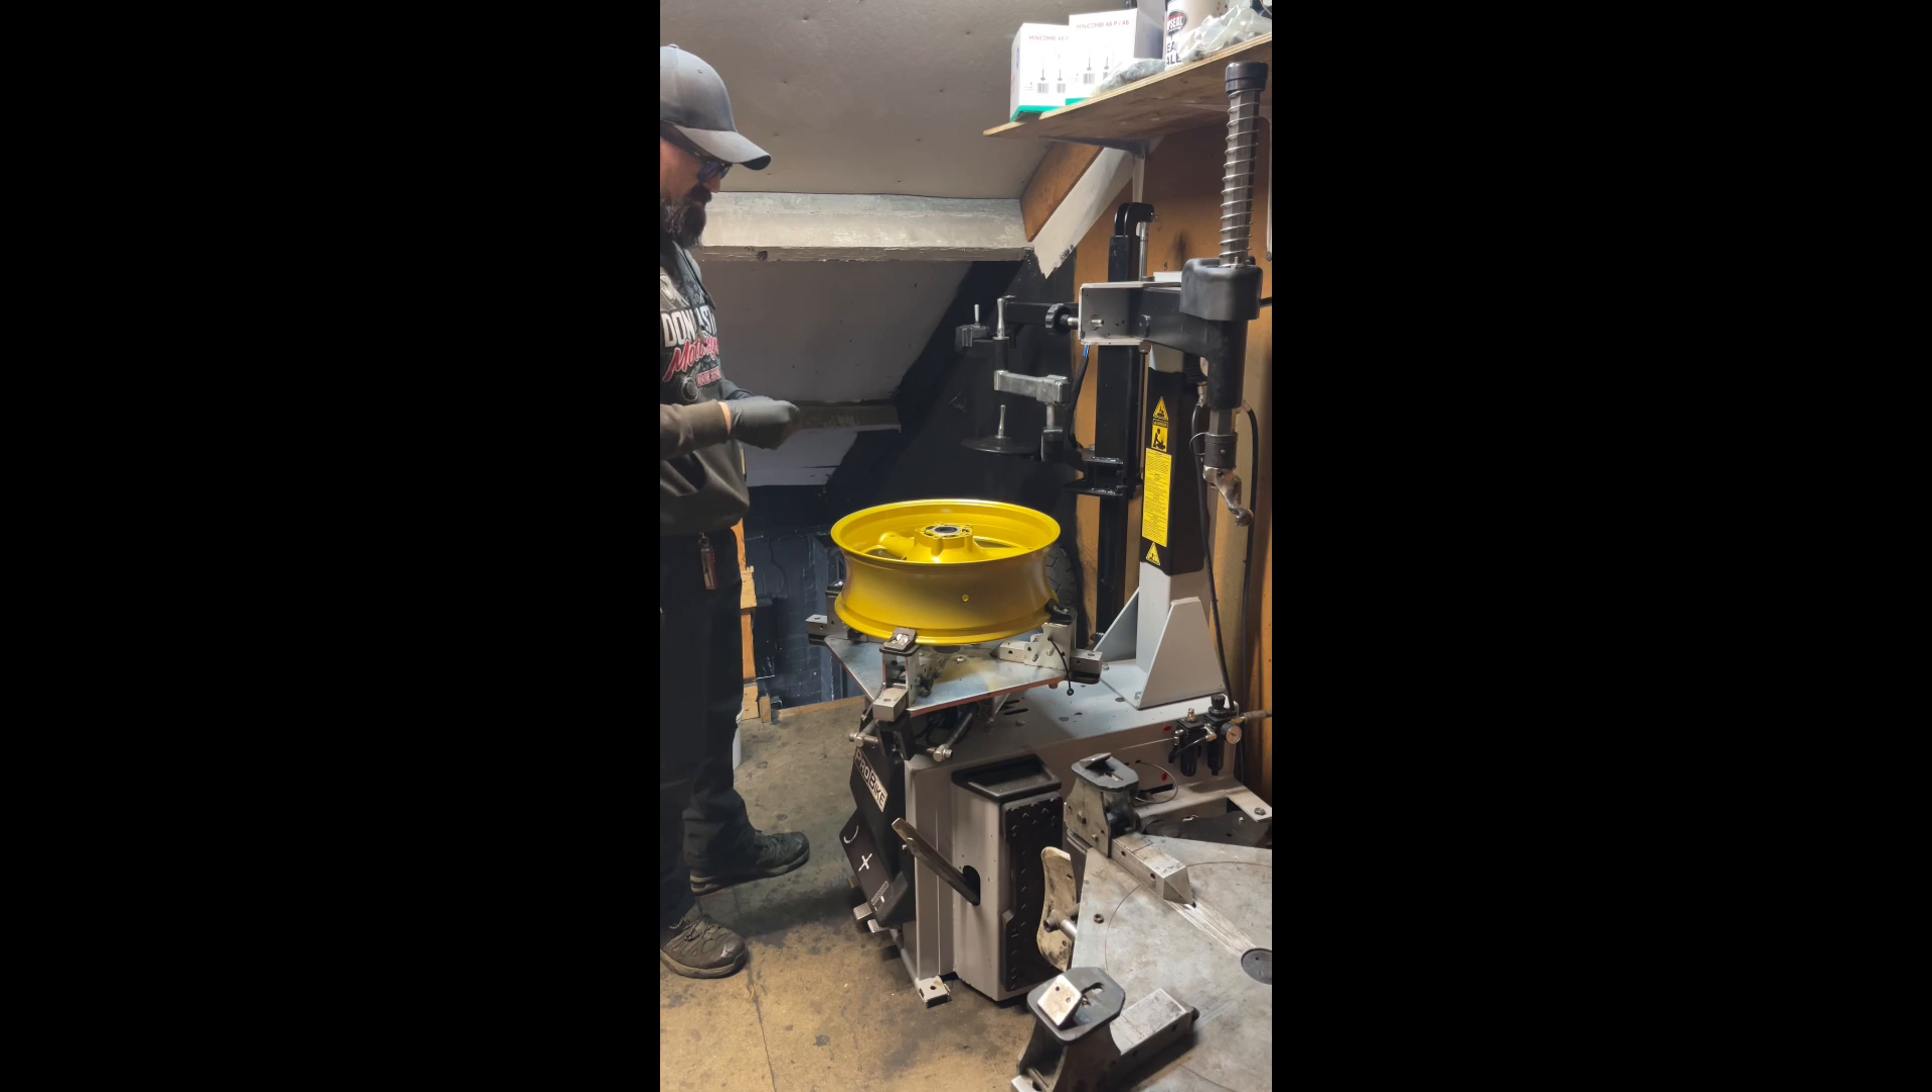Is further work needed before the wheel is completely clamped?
No.